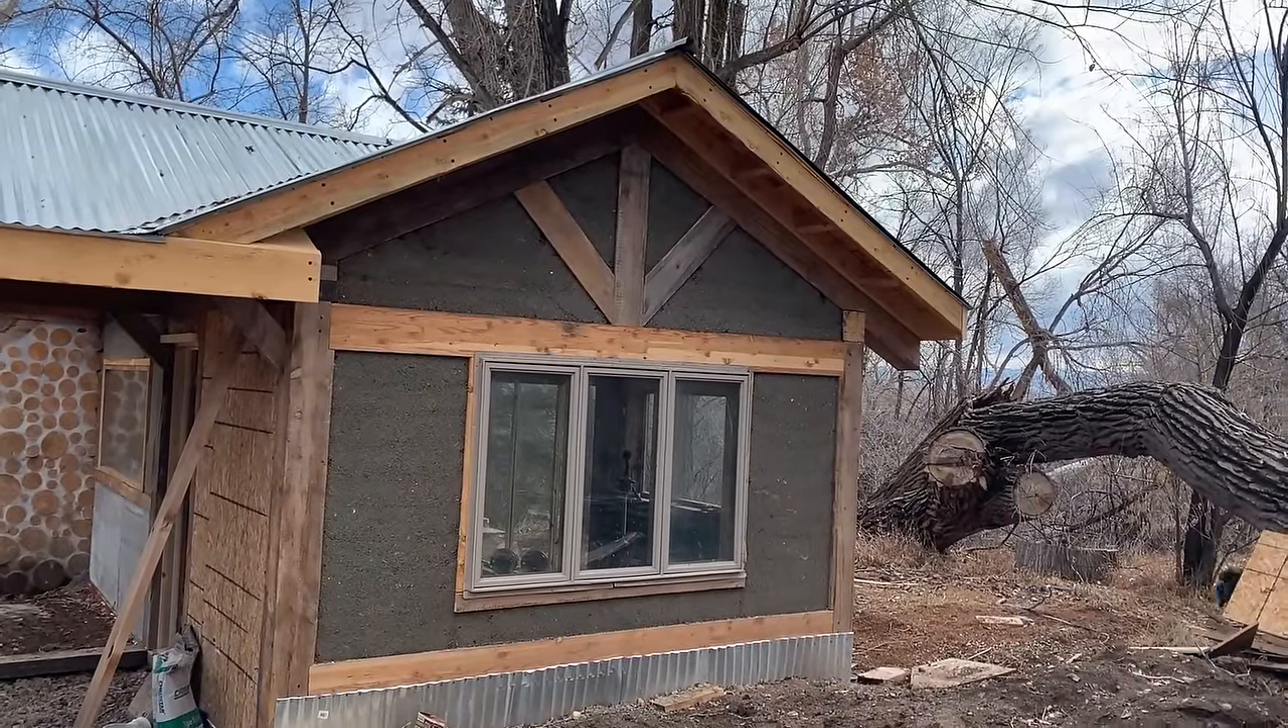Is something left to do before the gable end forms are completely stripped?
No.